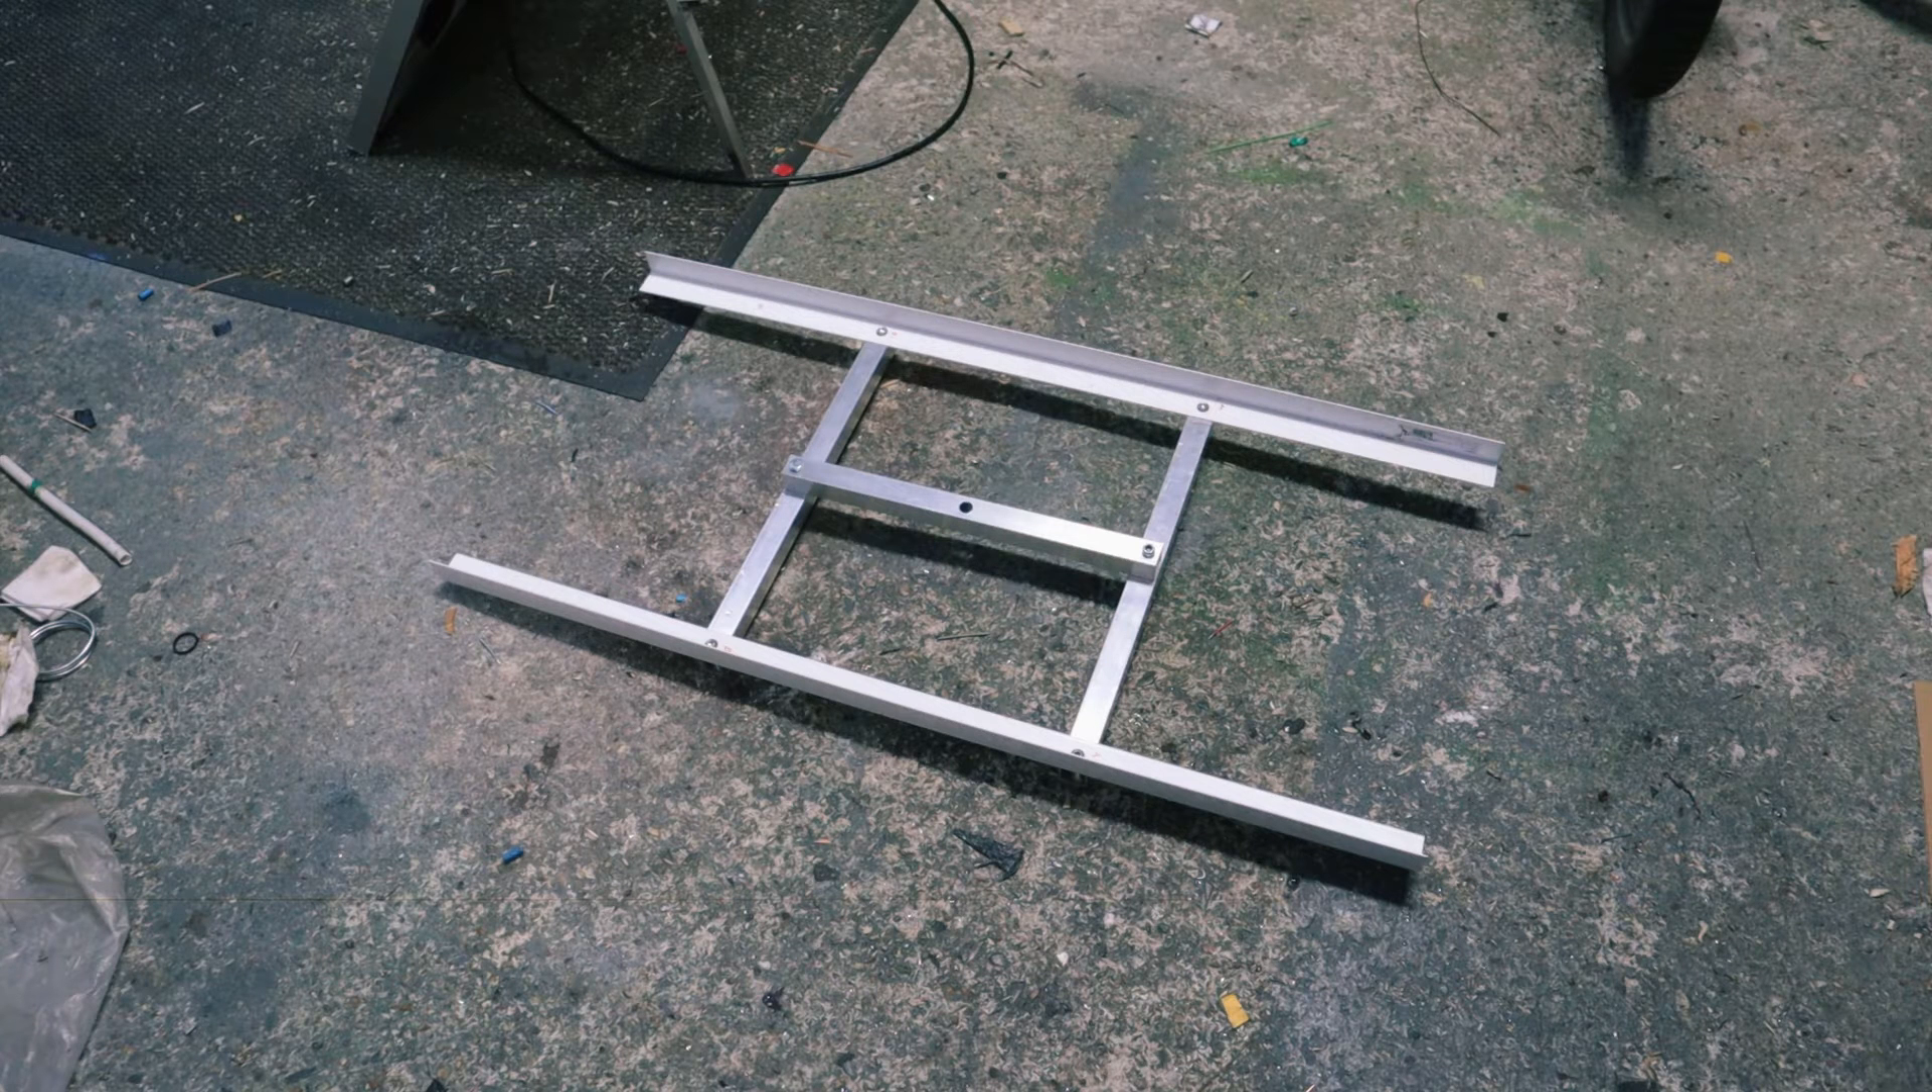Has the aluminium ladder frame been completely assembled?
Yes.